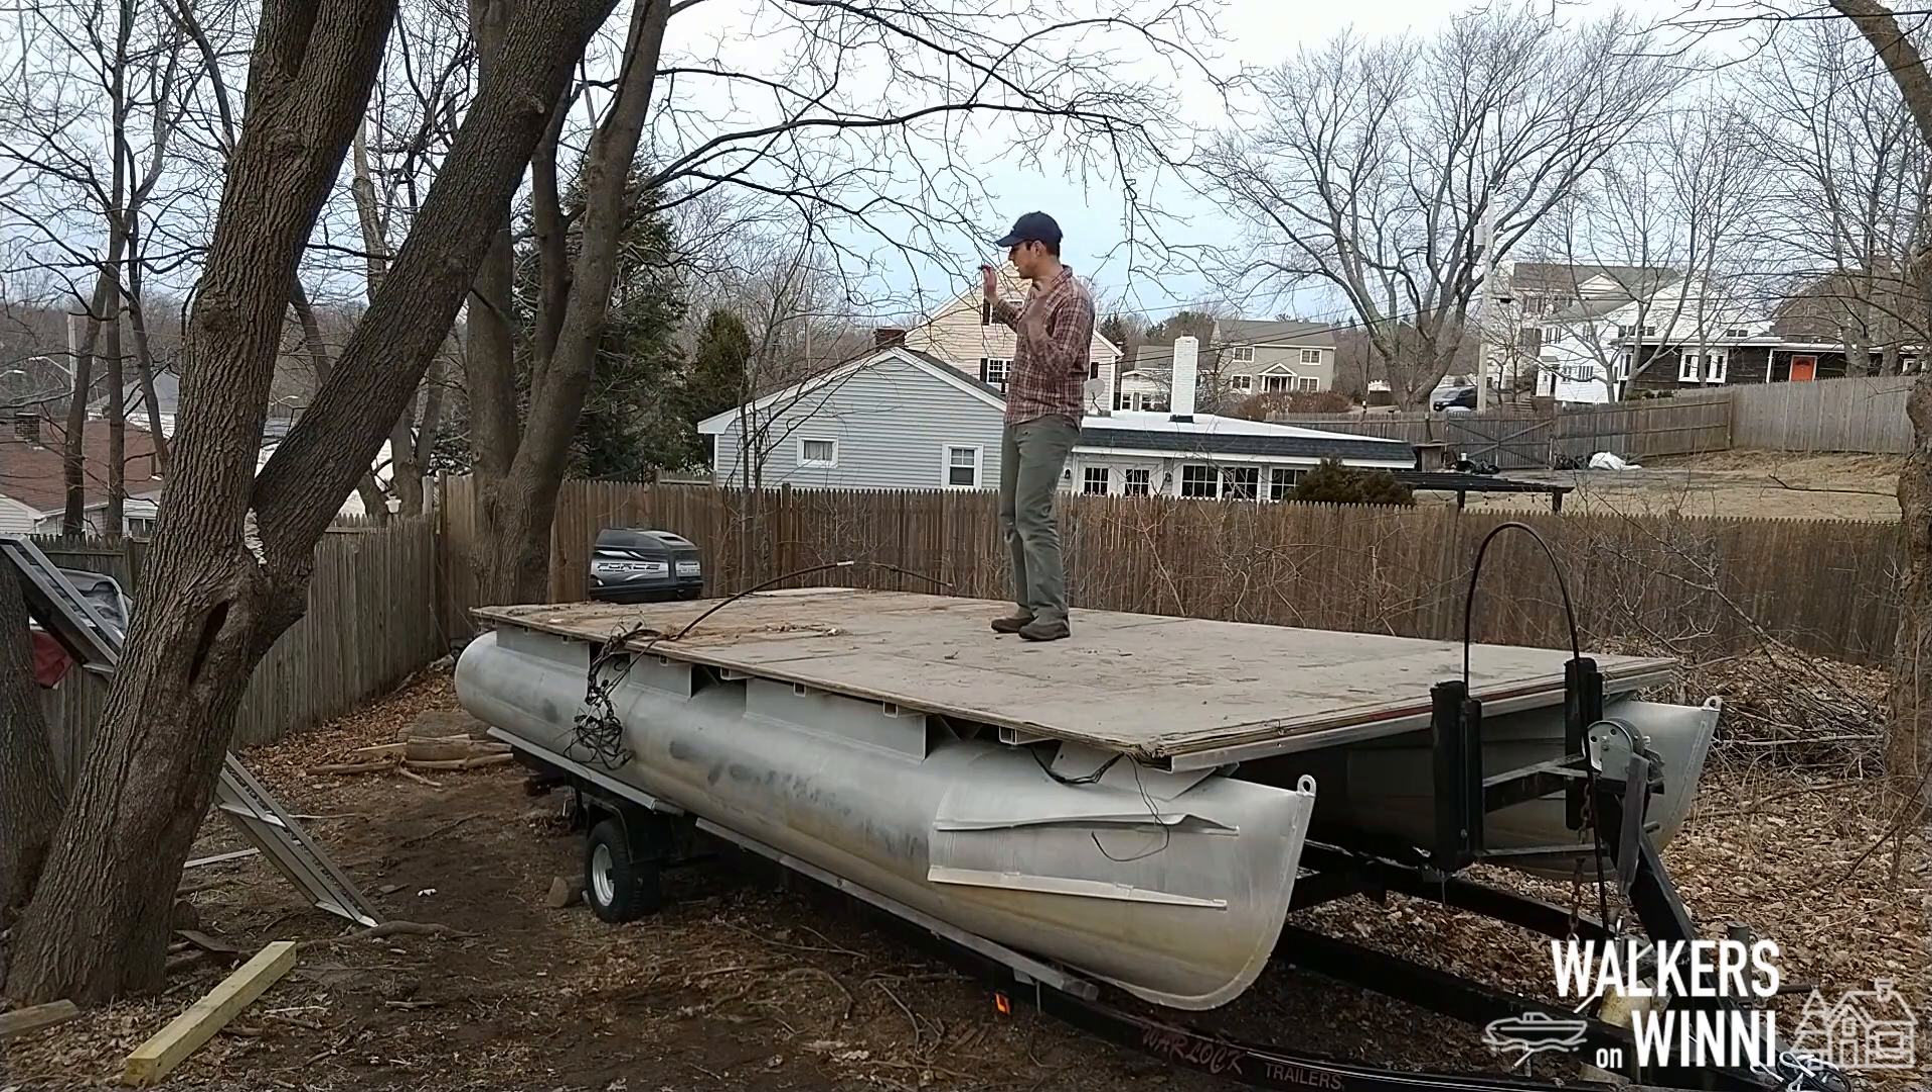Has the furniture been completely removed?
Yes.